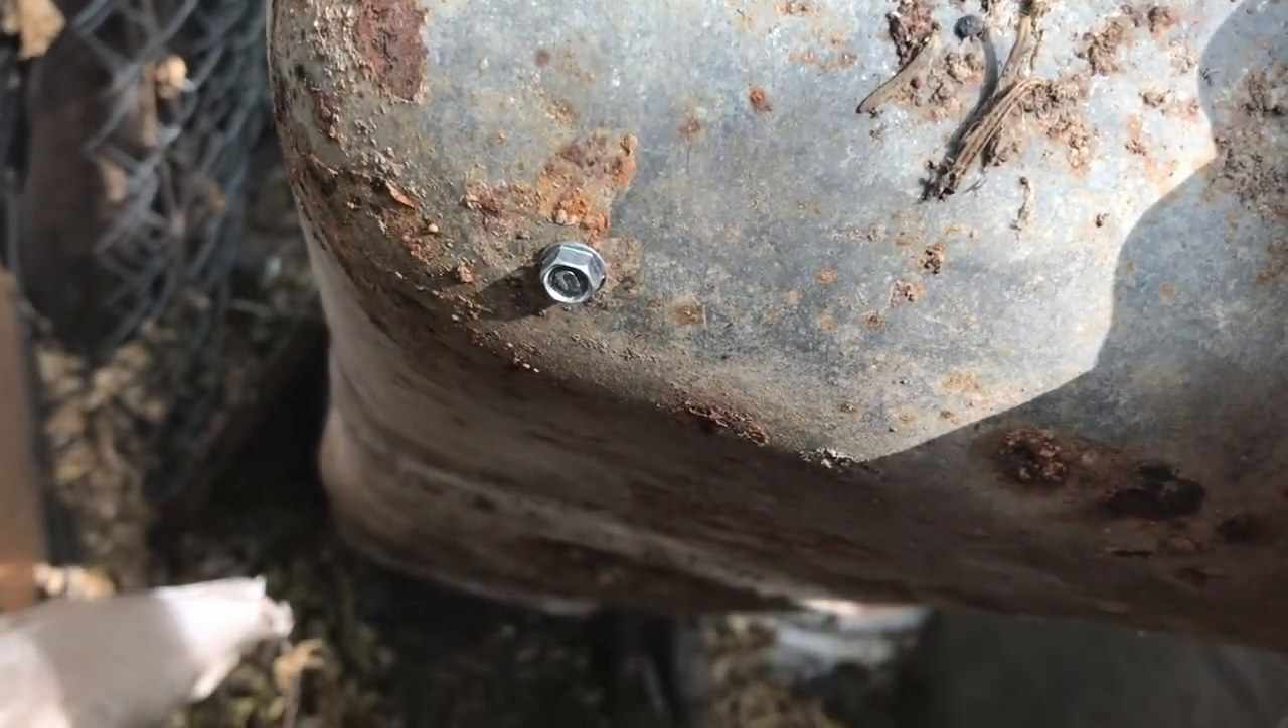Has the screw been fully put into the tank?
Yes.